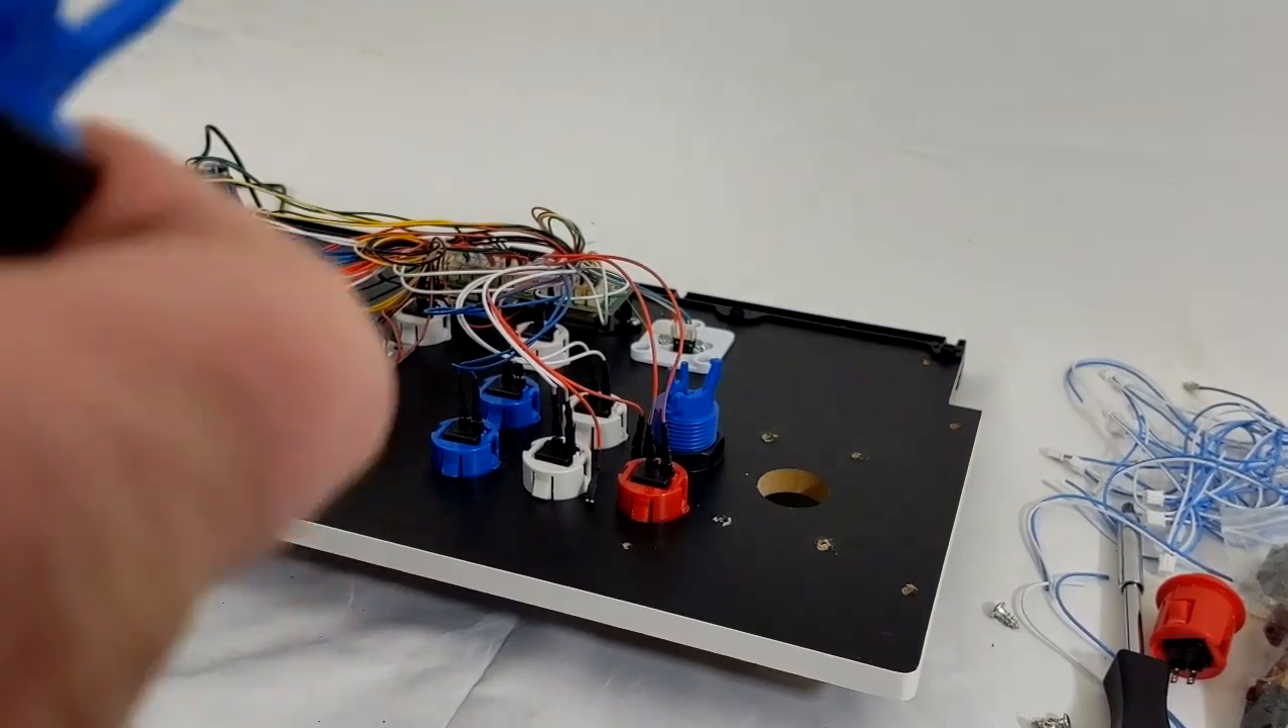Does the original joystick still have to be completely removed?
No.